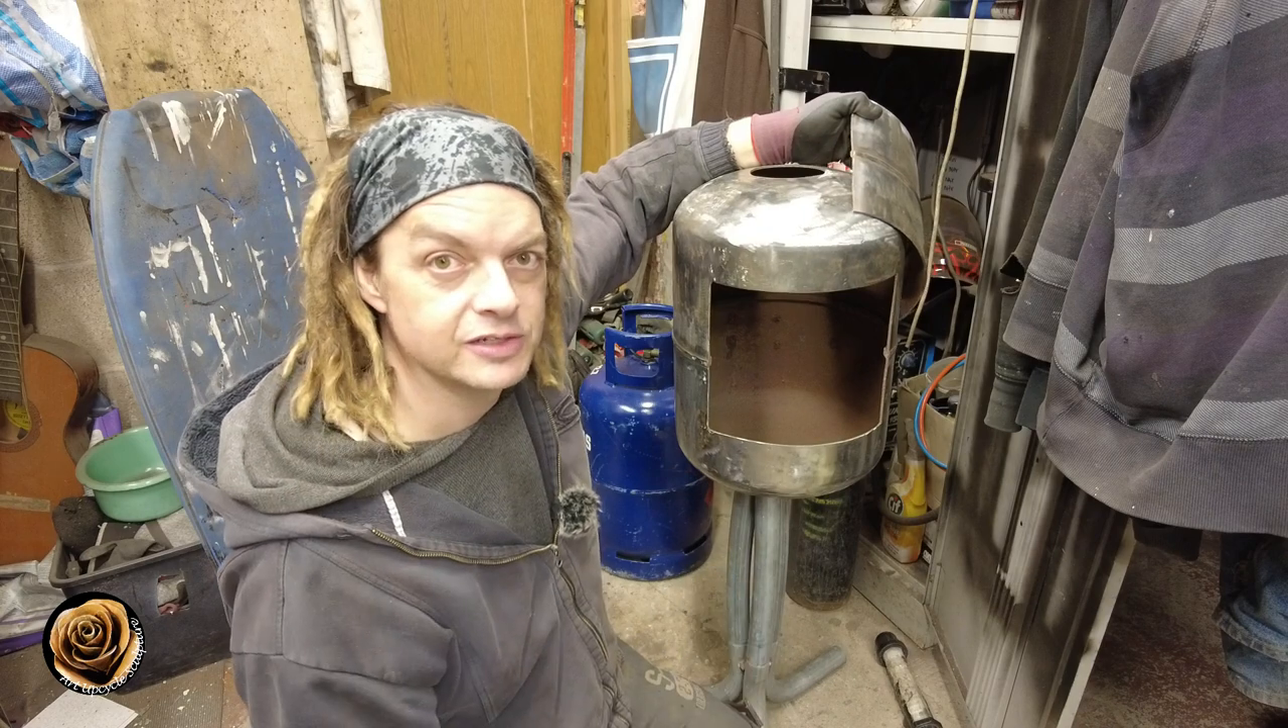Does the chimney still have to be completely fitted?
Yes.